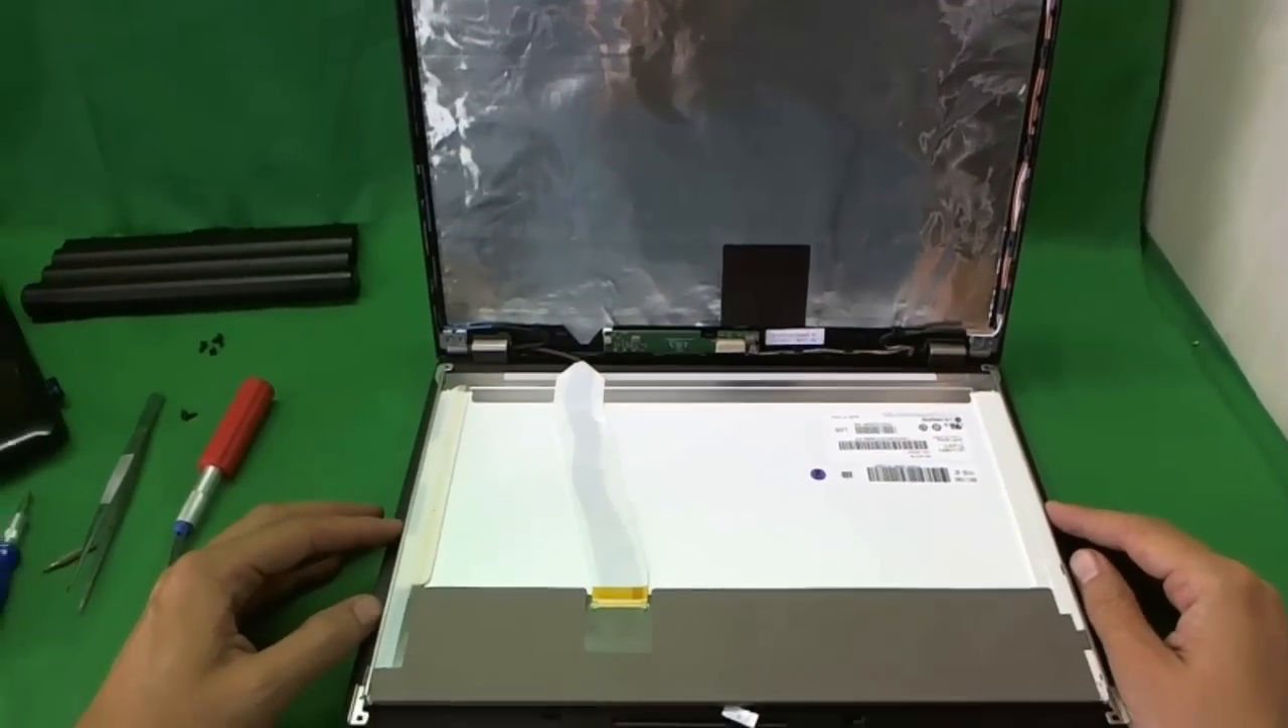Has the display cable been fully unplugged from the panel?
No.